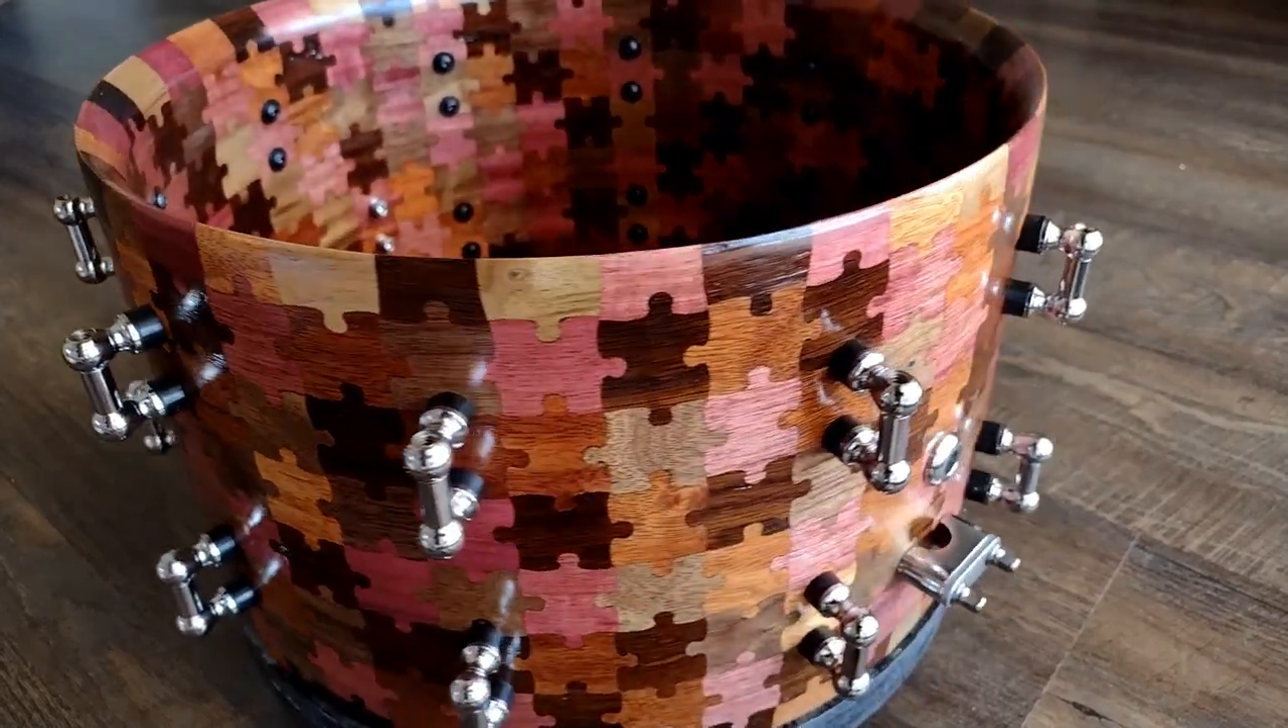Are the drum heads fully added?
No.